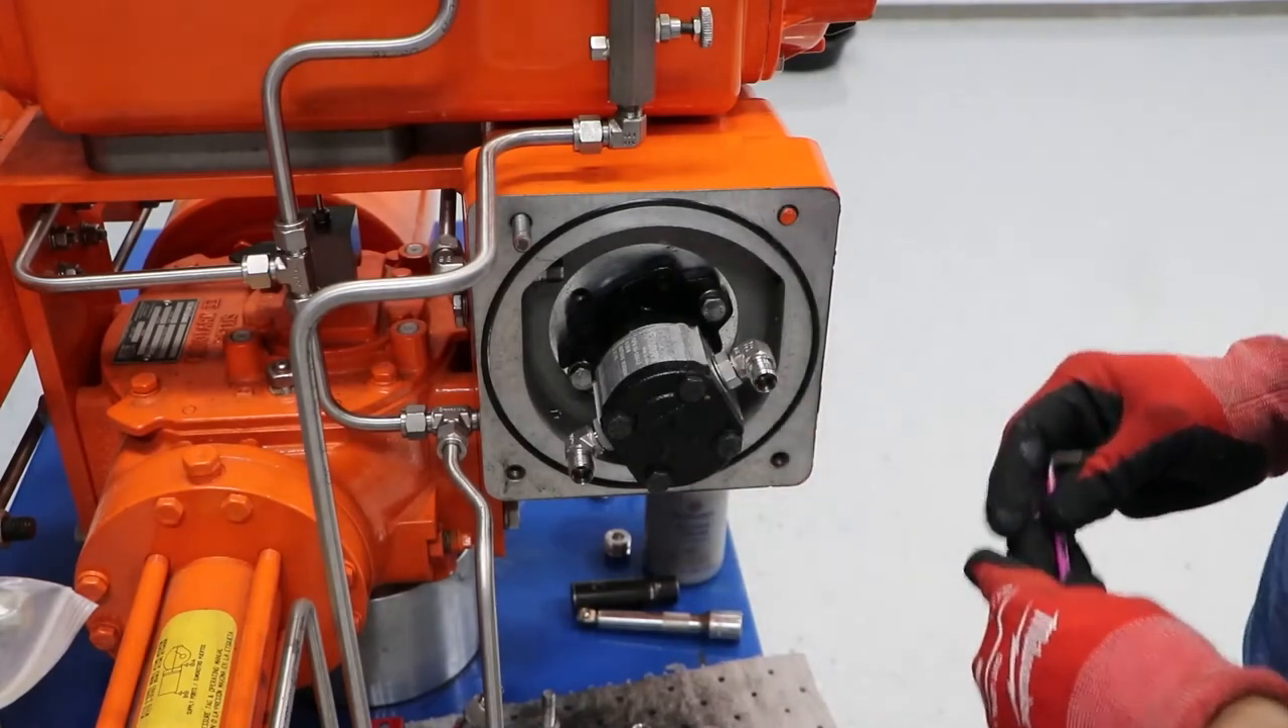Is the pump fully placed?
Yes.